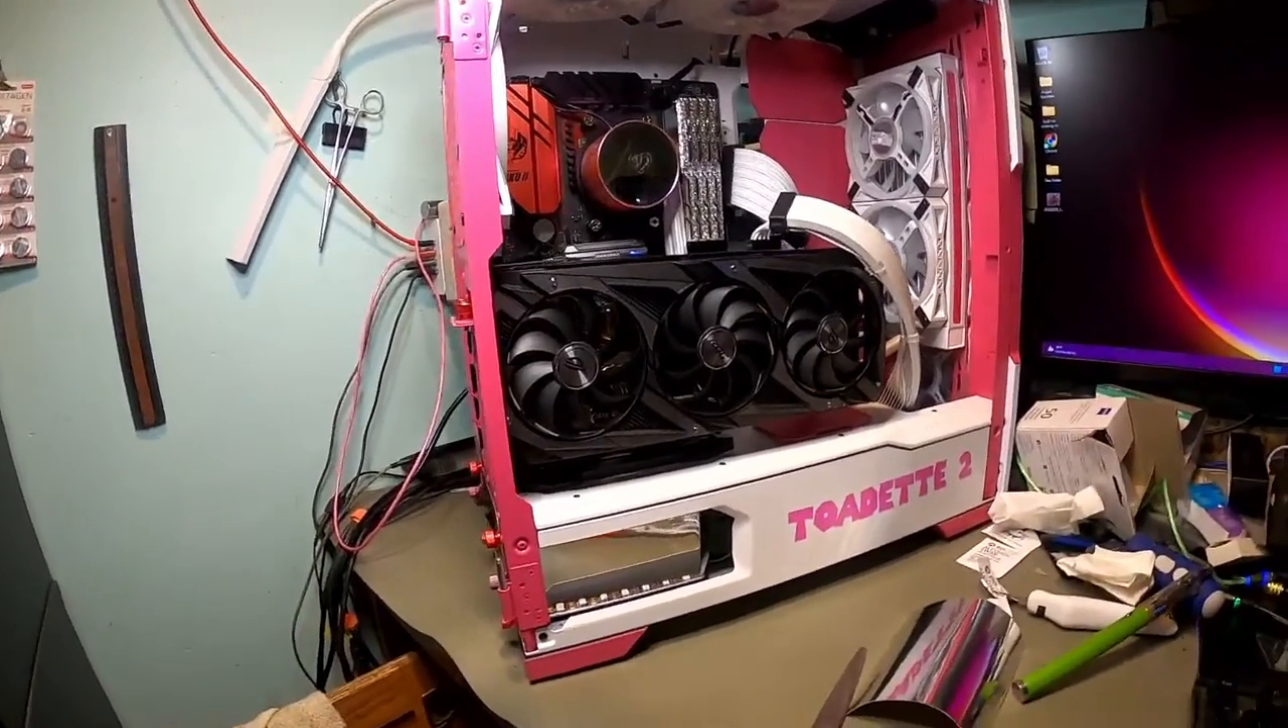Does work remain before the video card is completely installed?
No.